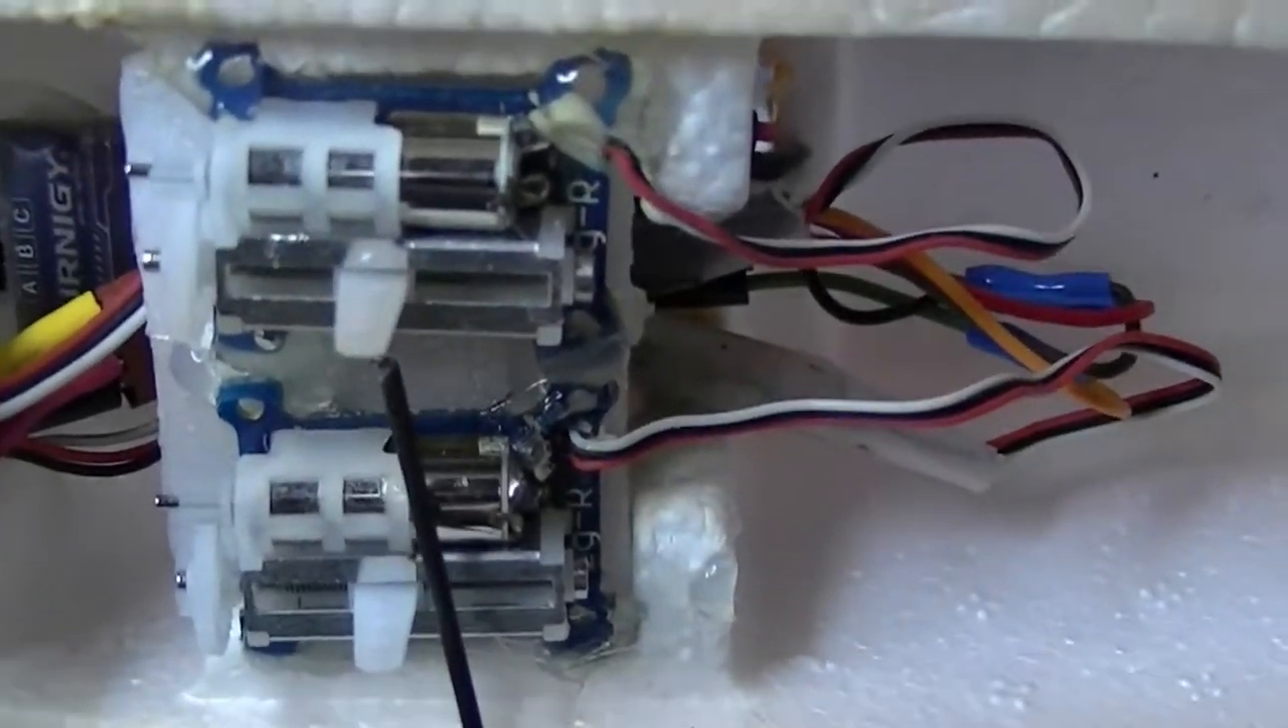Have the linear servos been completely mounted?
Yes.